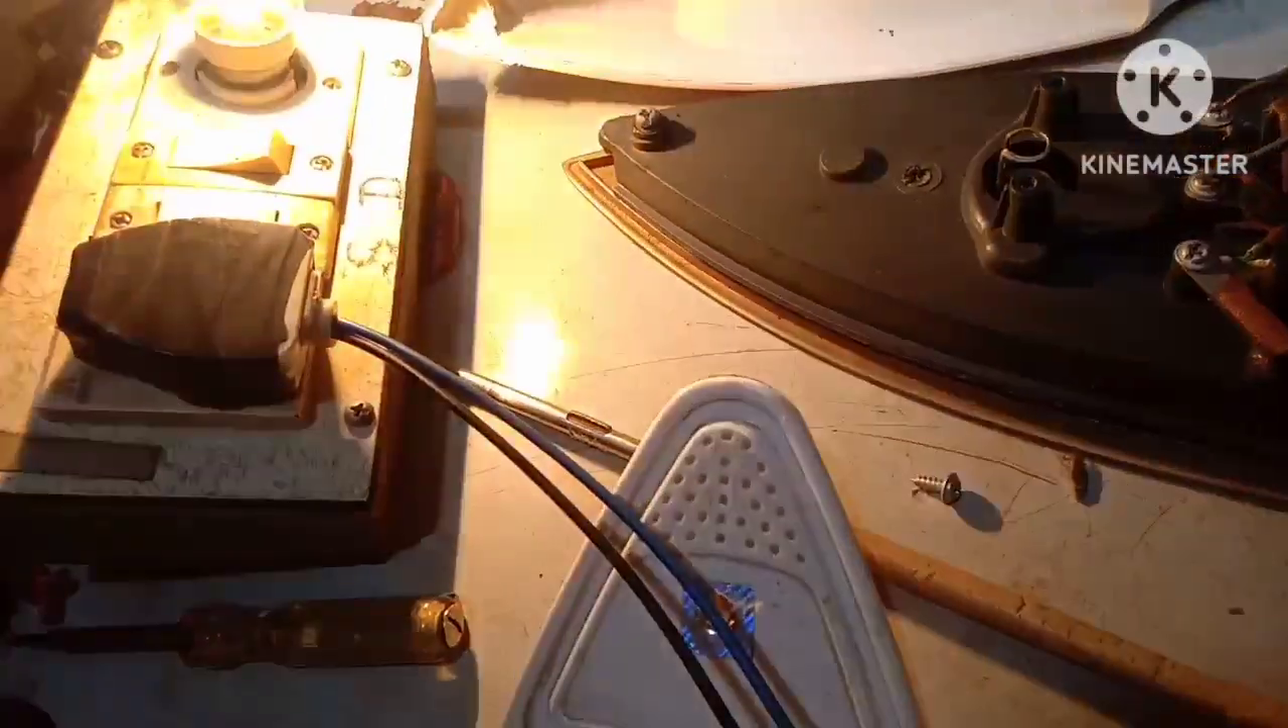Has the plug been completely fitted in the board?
Yes.